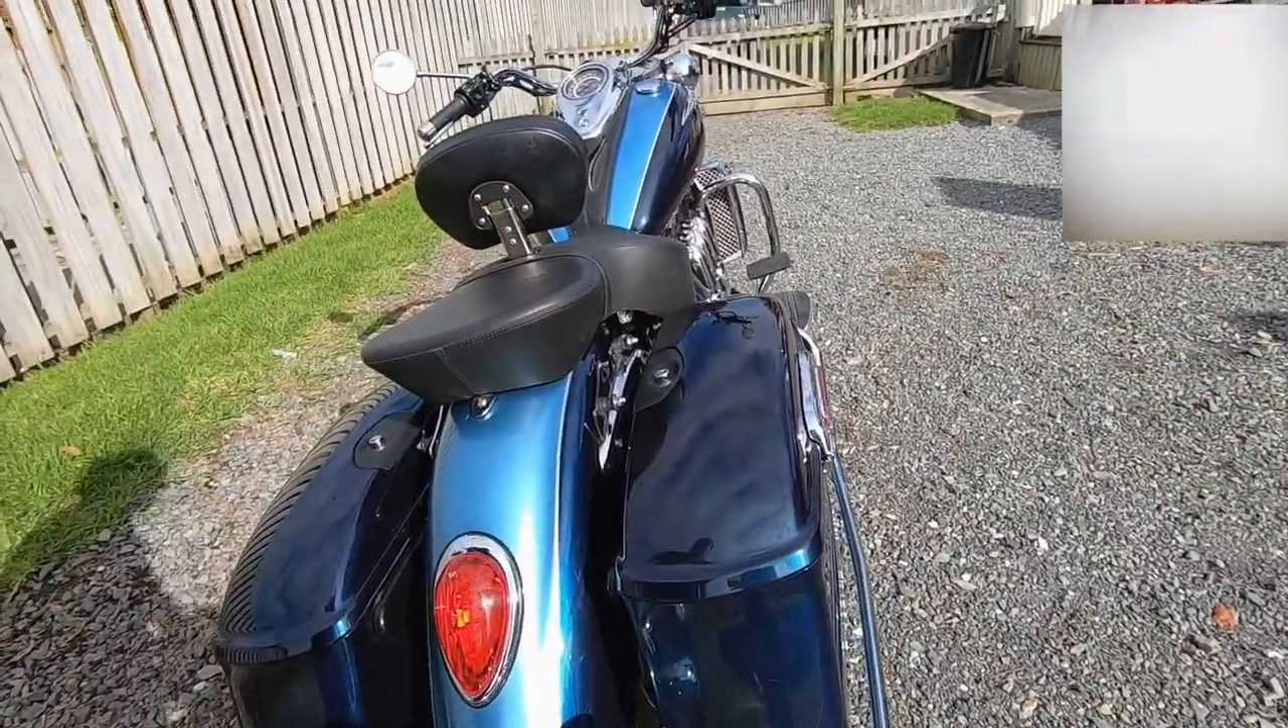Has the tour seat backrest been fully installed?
Yes.